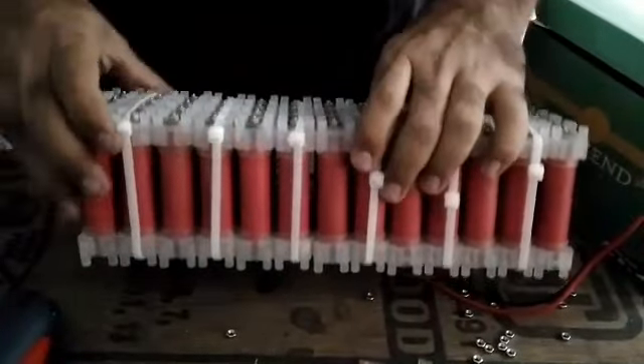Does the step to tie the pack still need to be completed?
No.